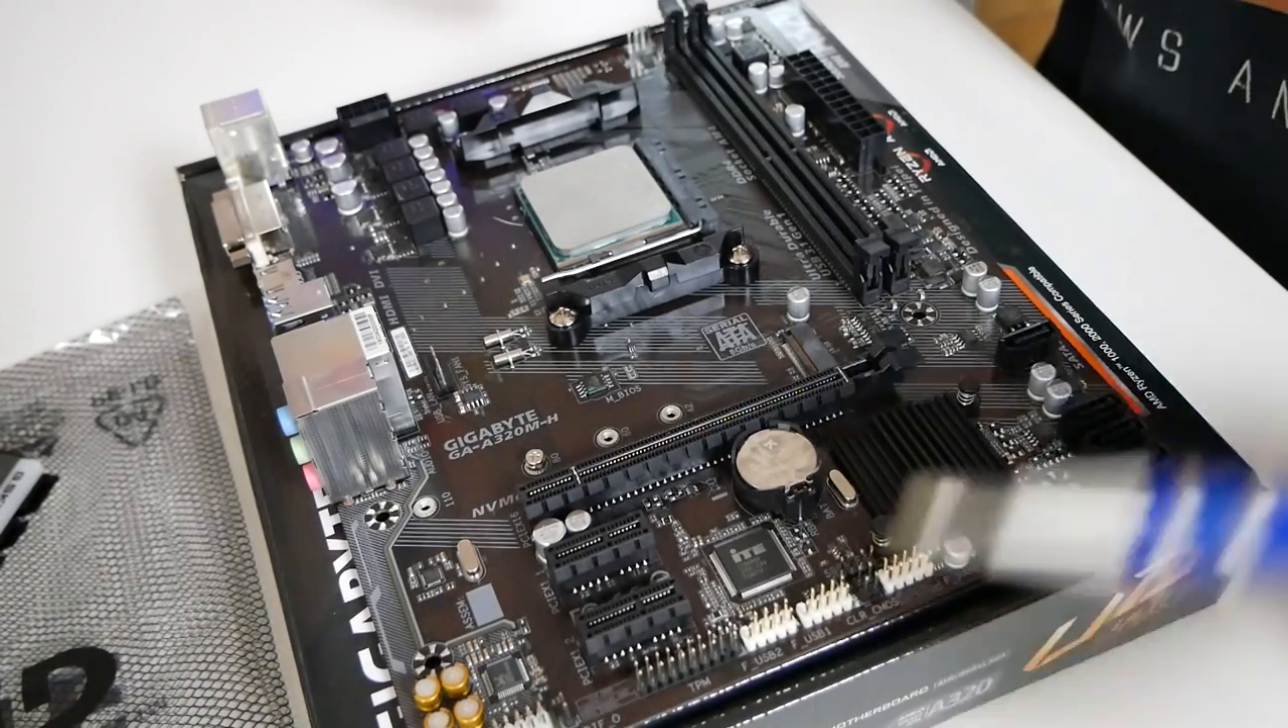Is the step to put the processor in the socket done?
Yes.